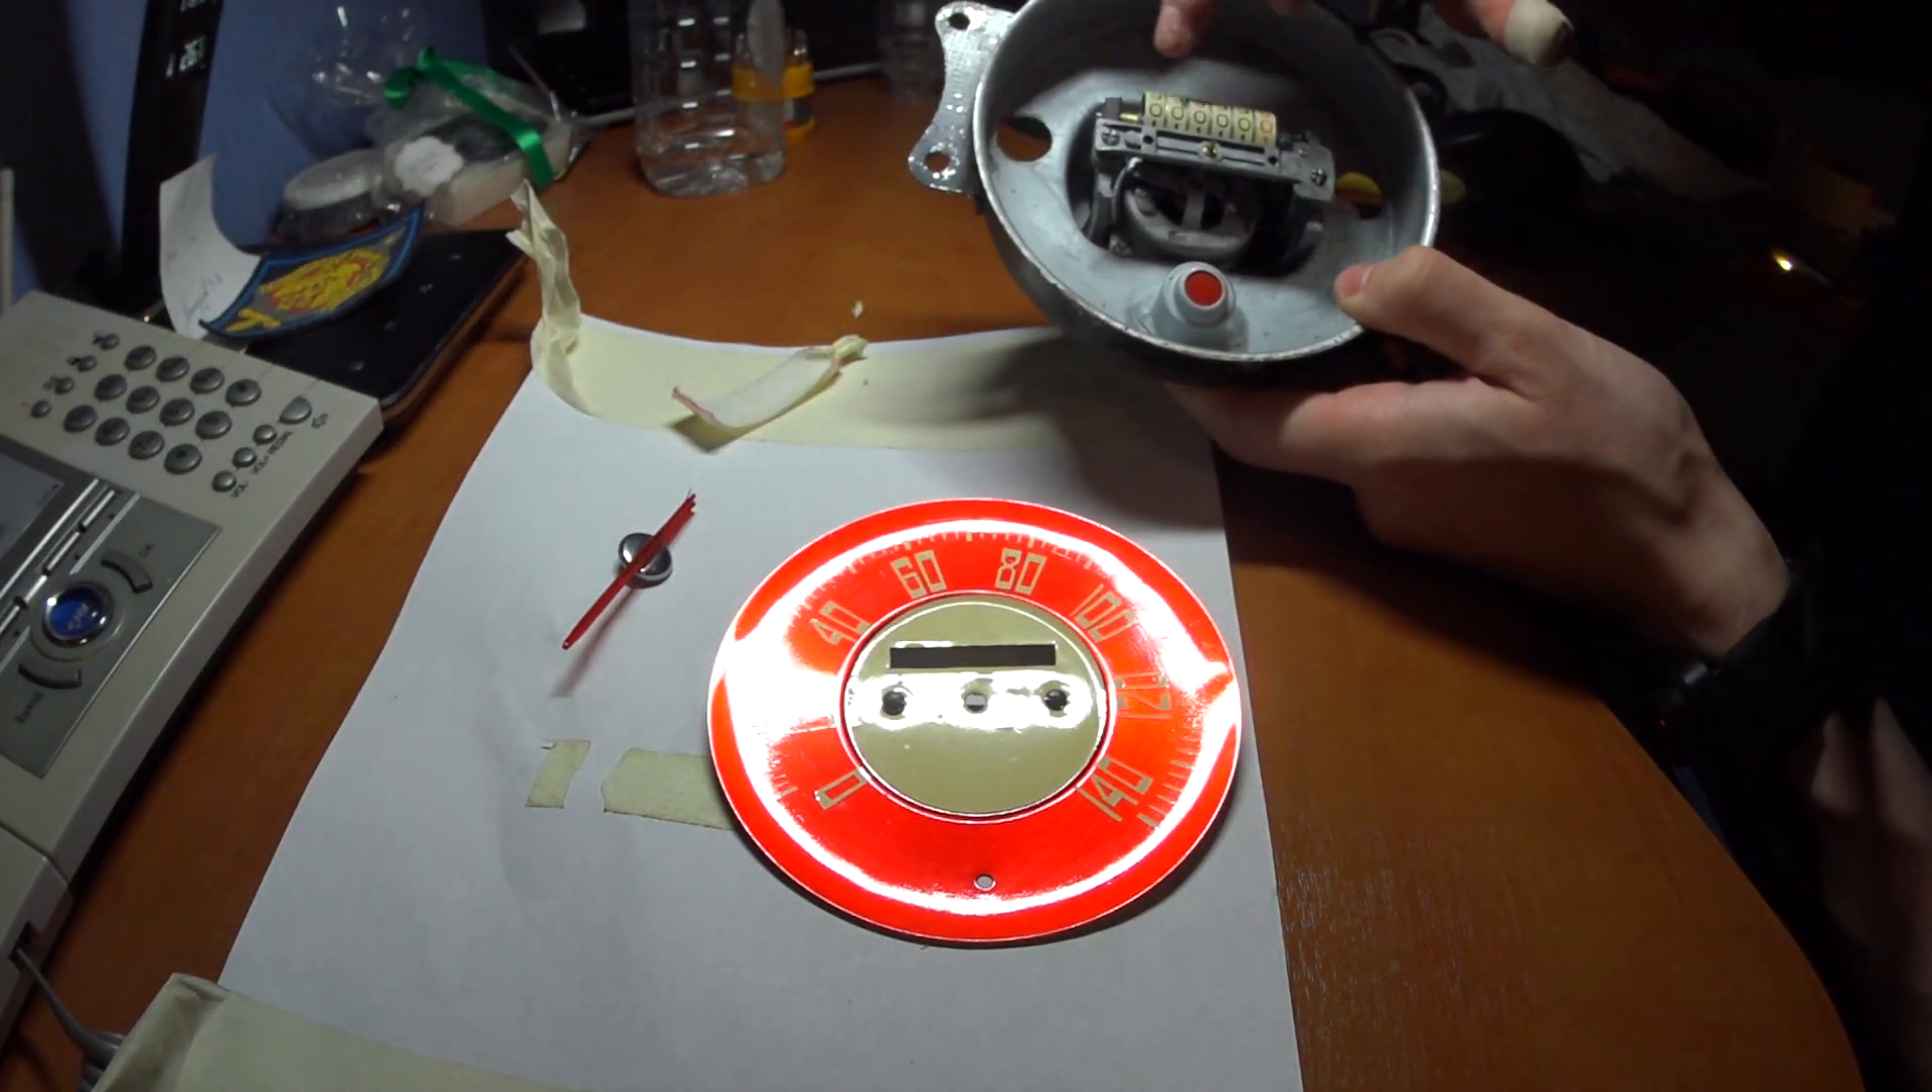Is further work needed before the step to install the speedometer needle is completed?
Yes.